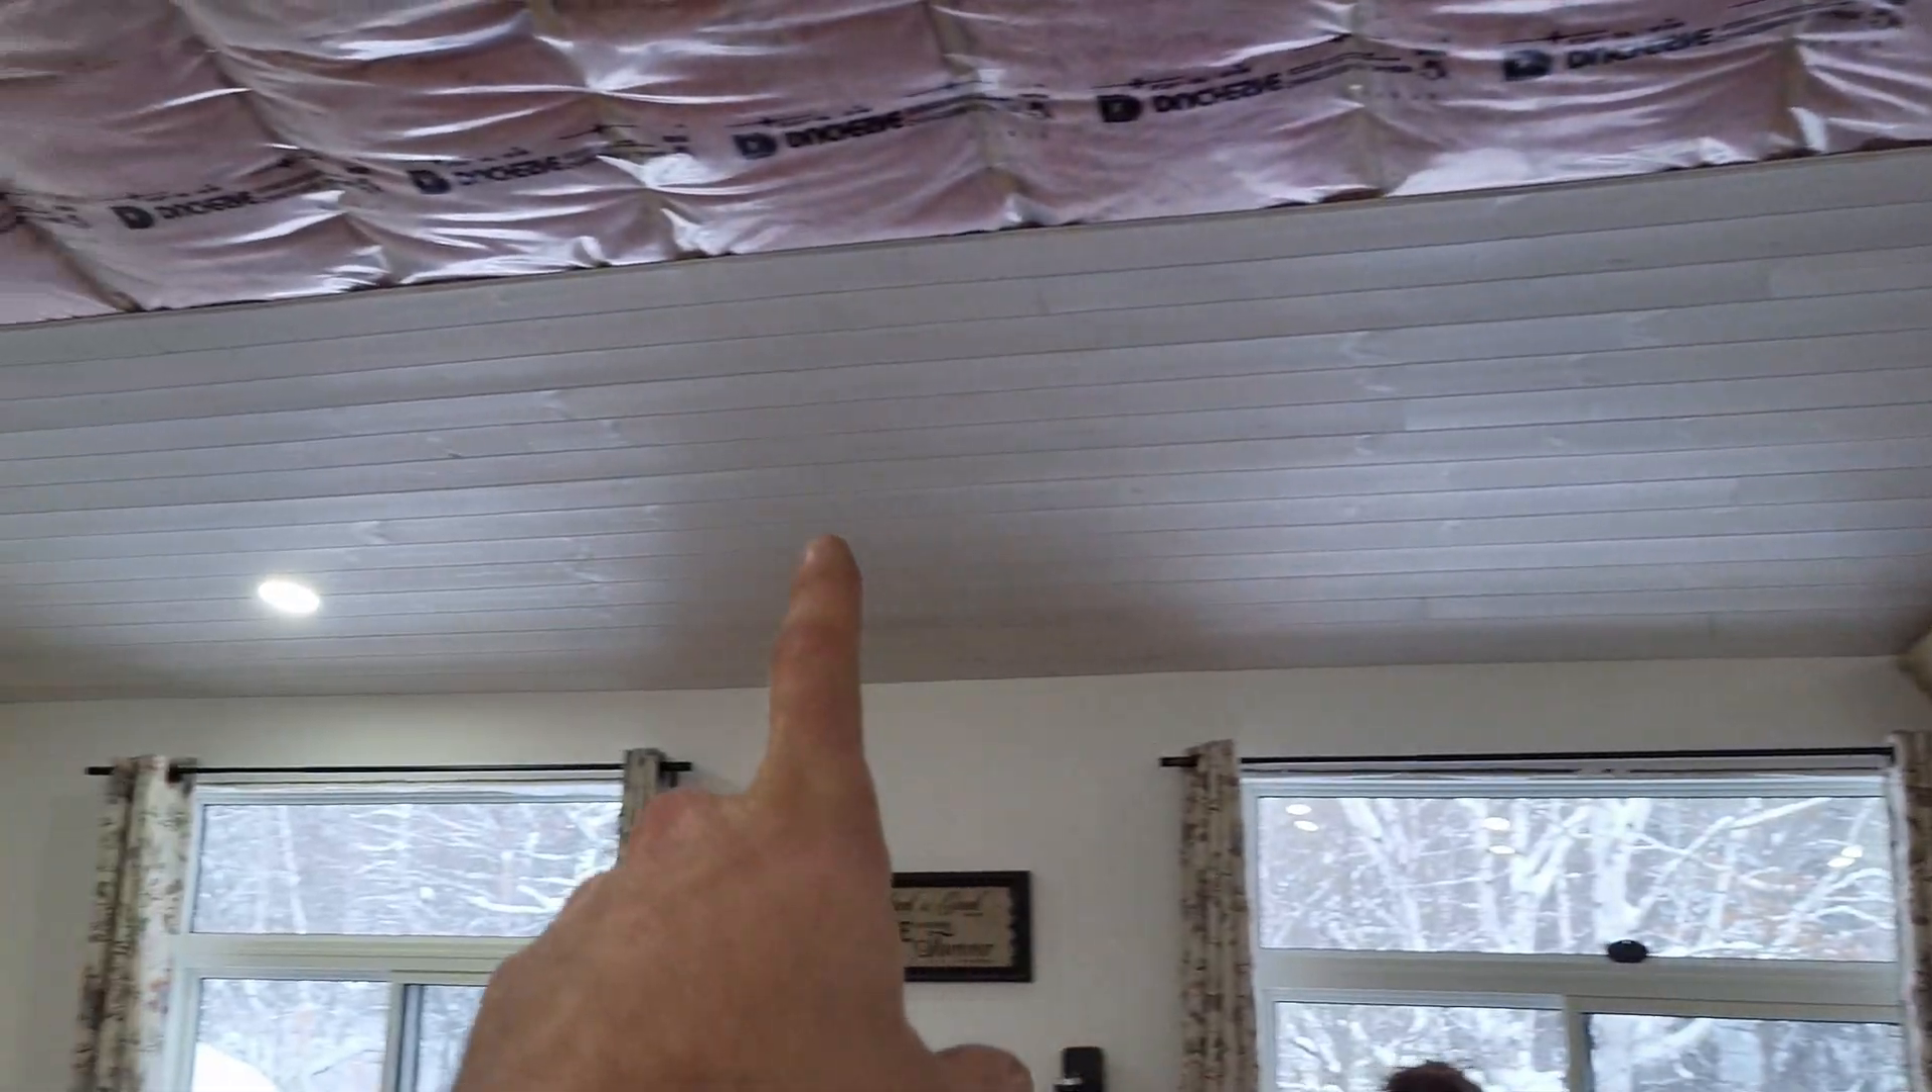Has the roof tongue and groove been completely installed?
No.